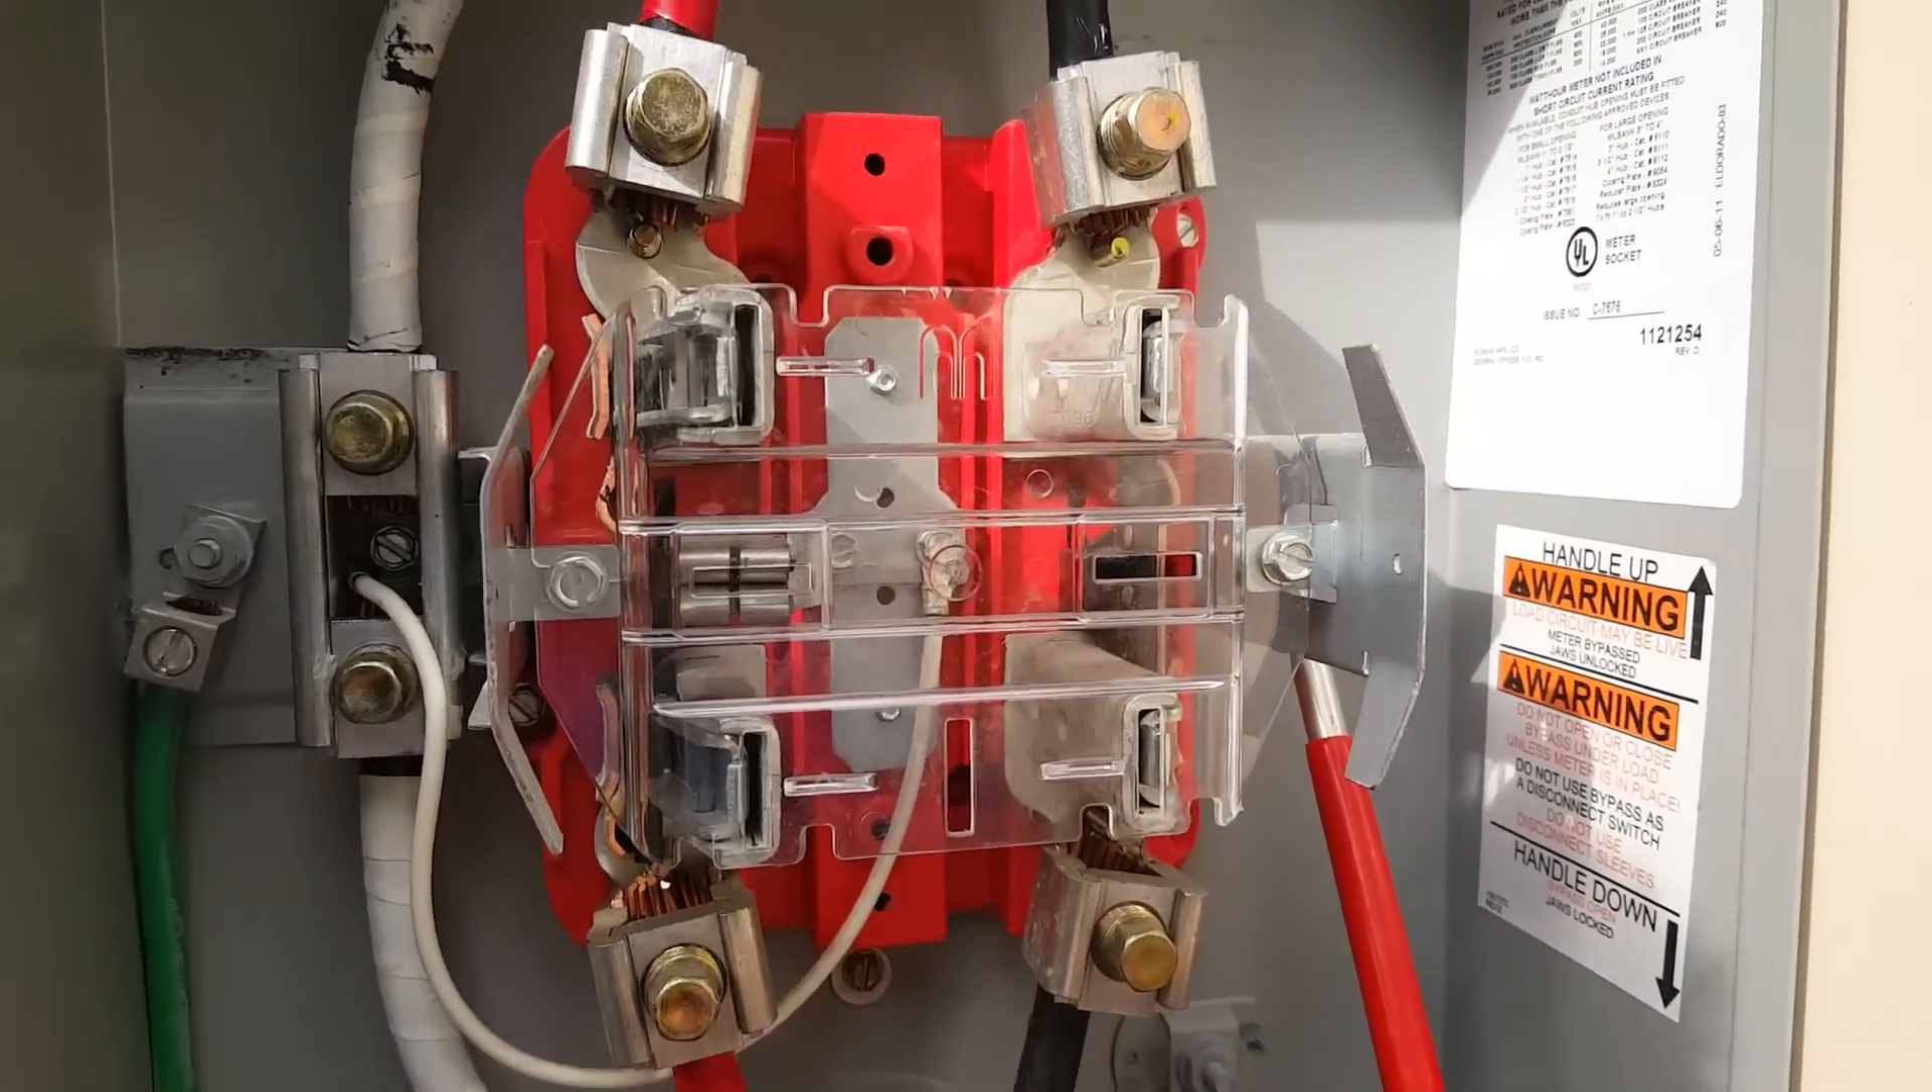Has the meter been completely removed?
Yes.